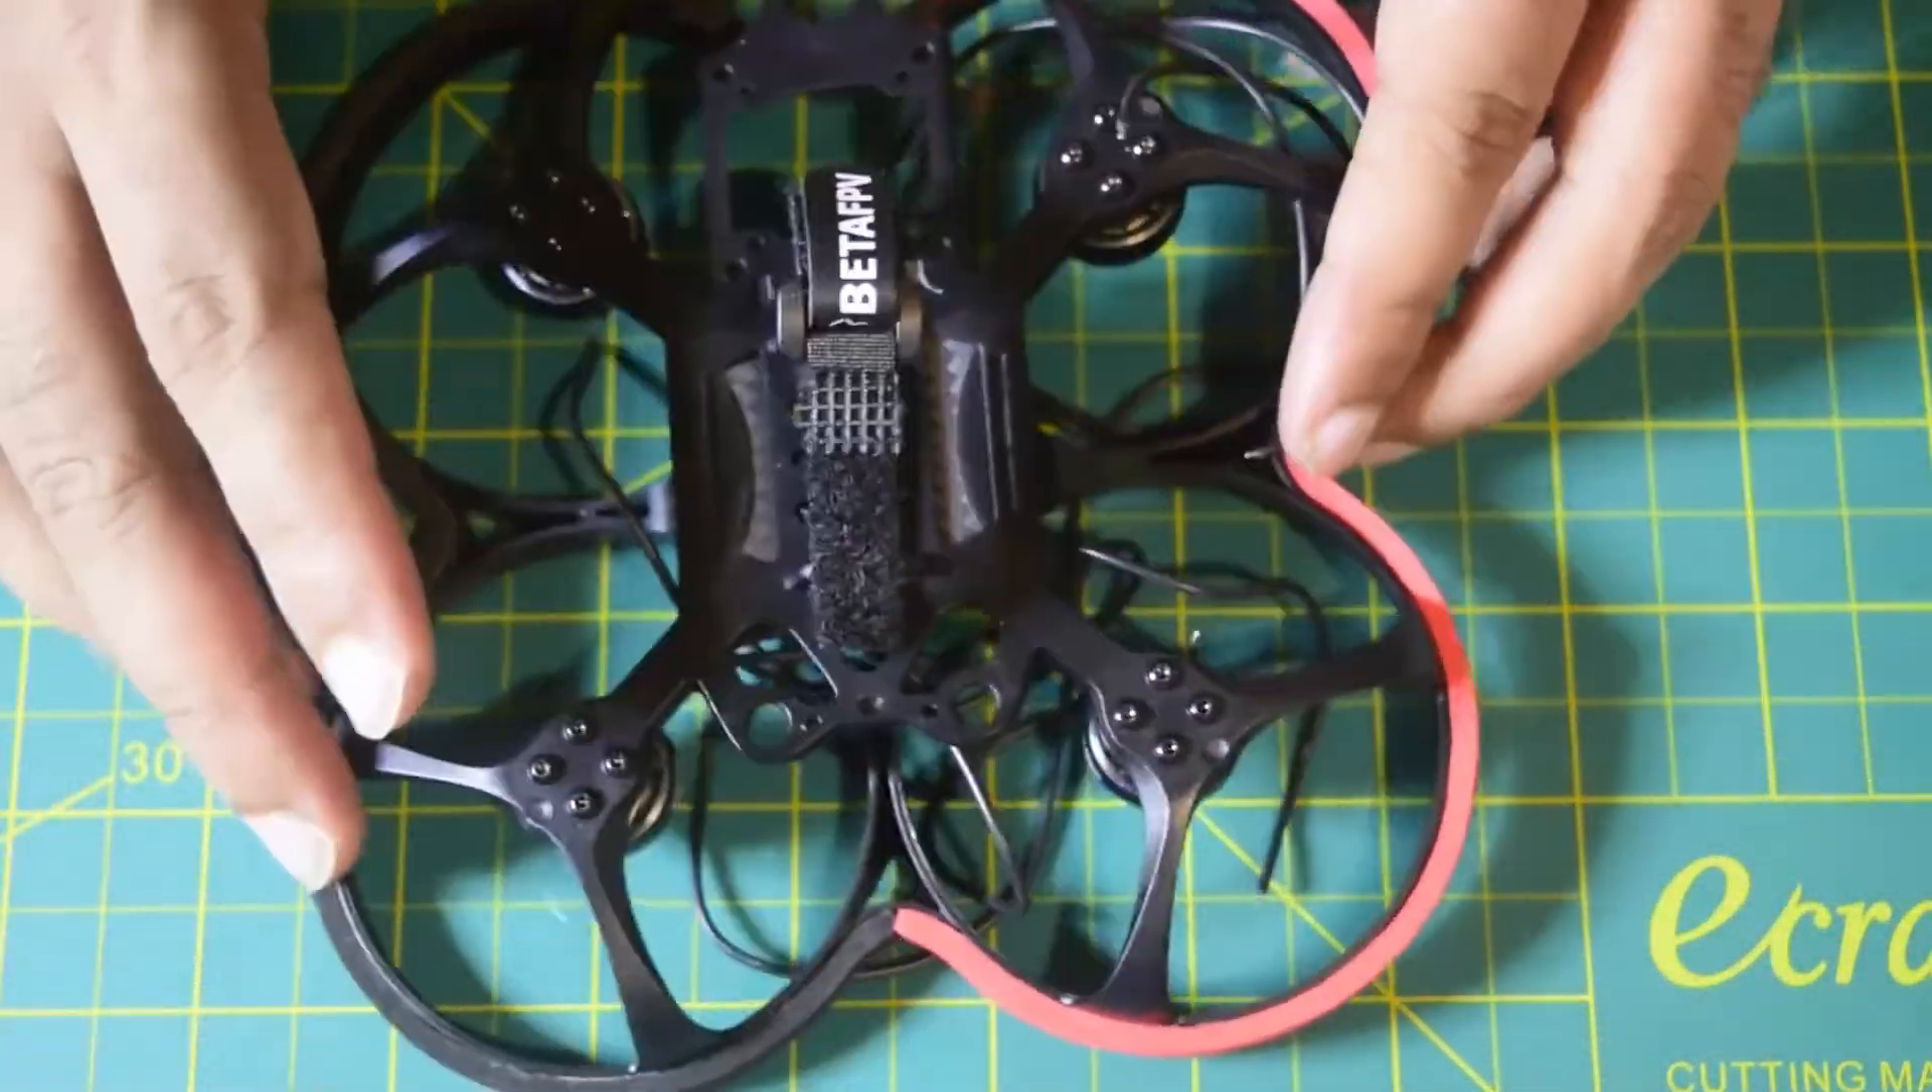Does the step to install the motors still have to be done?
No.